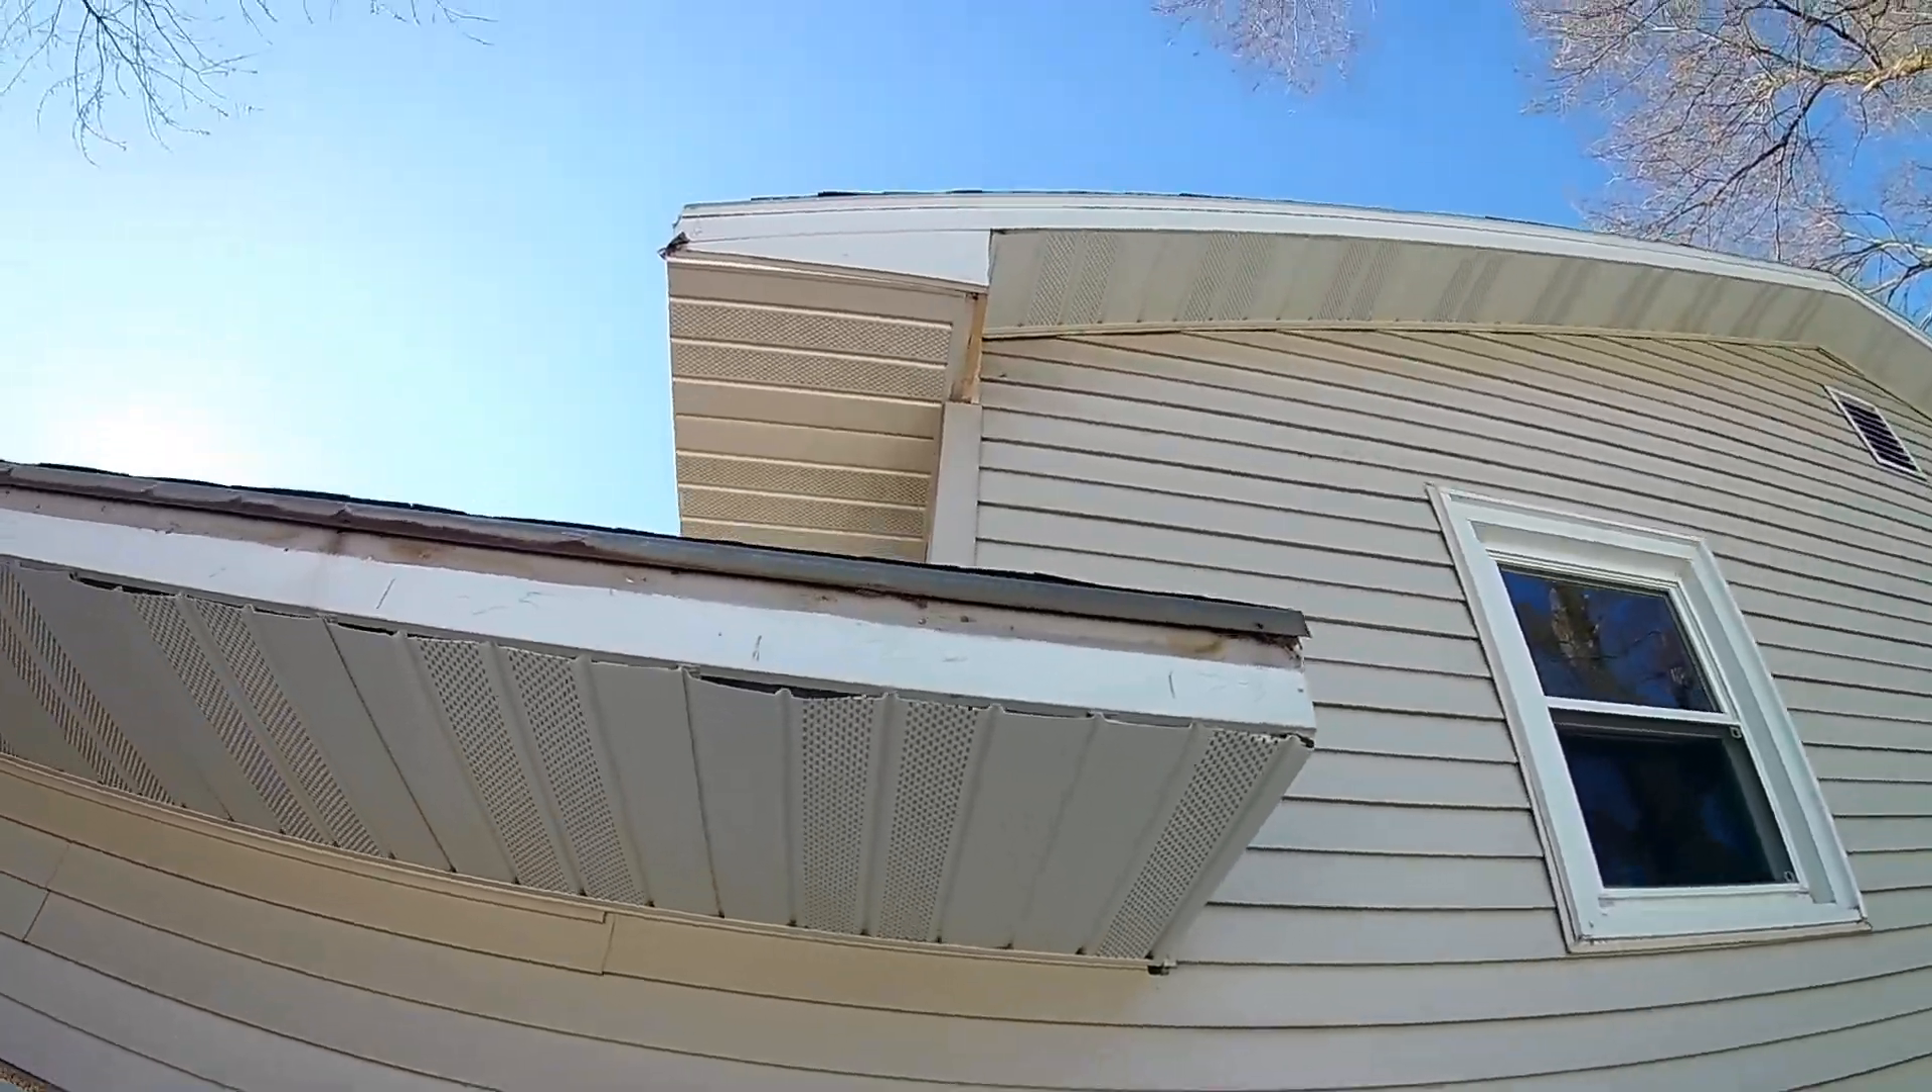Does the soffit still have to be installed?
No.